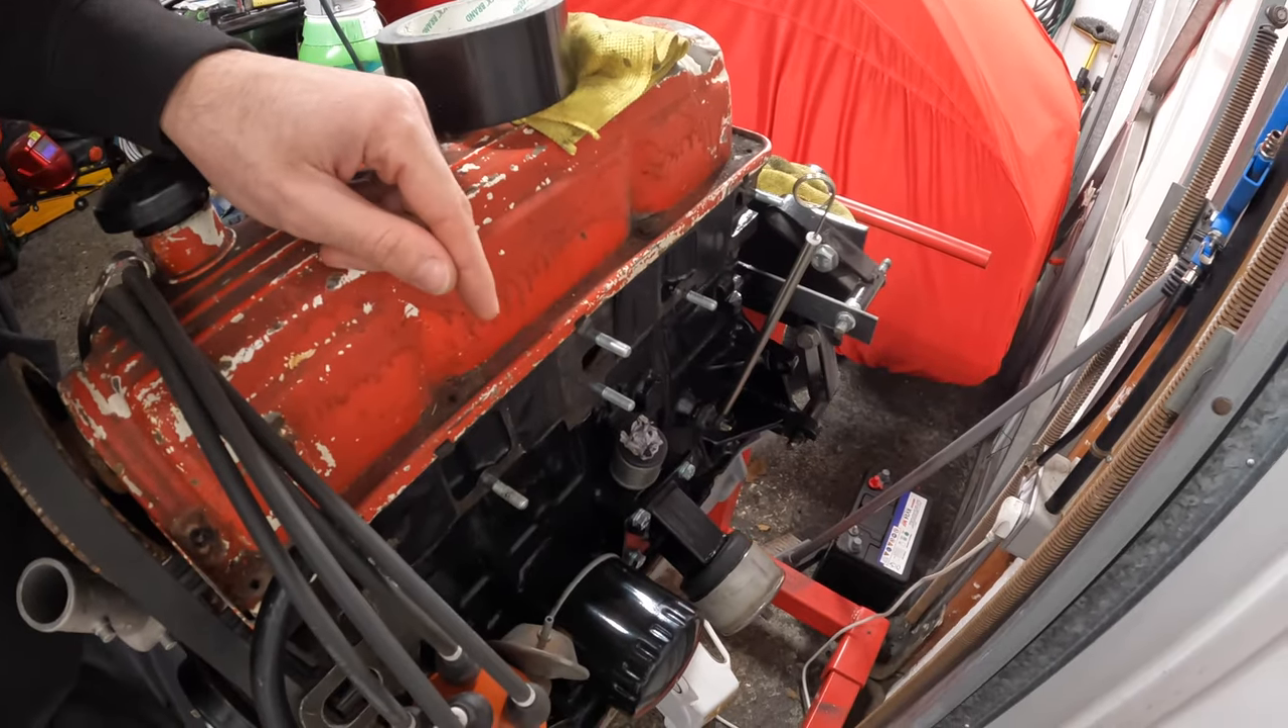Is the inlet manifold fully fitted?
No.